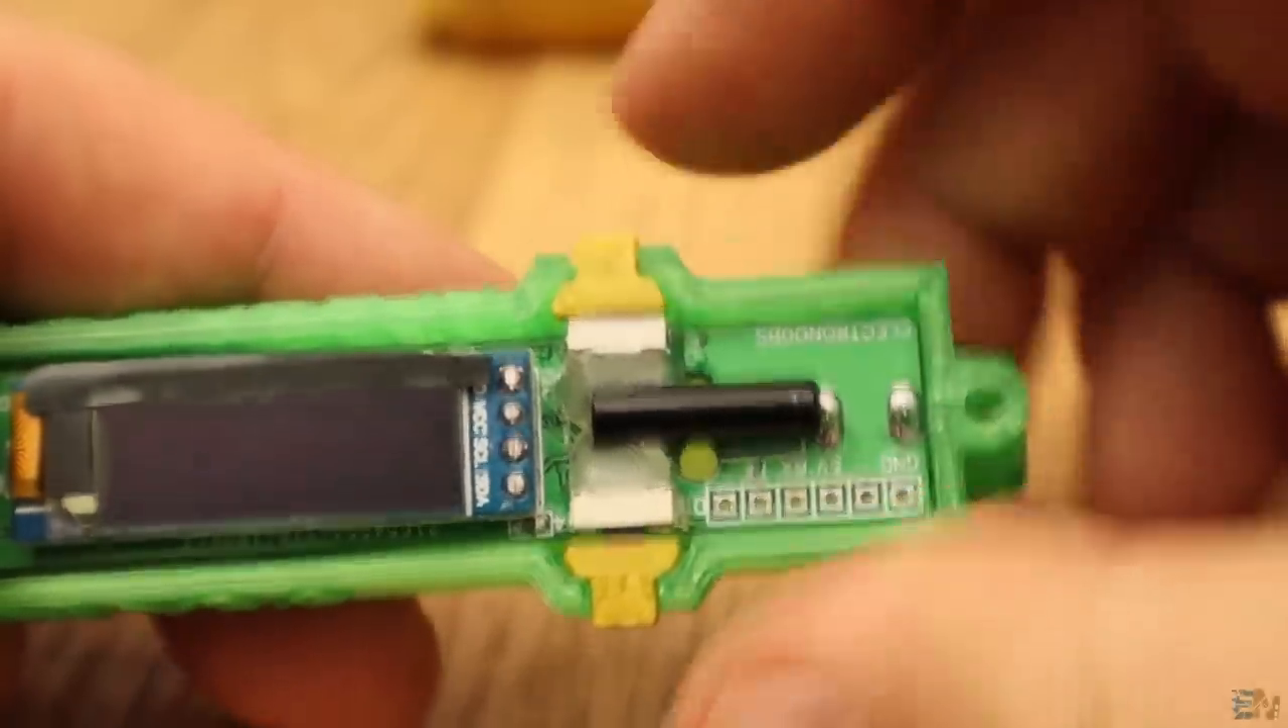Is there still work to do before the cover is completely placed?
Yes.